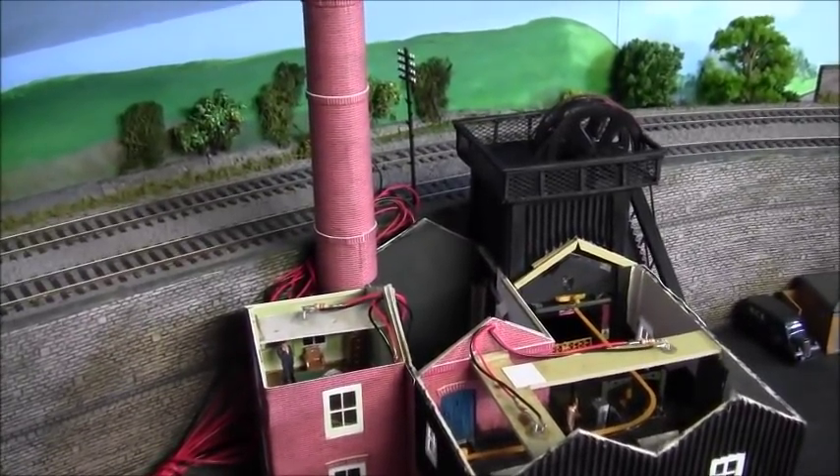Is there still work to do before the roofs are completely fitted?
Yes.